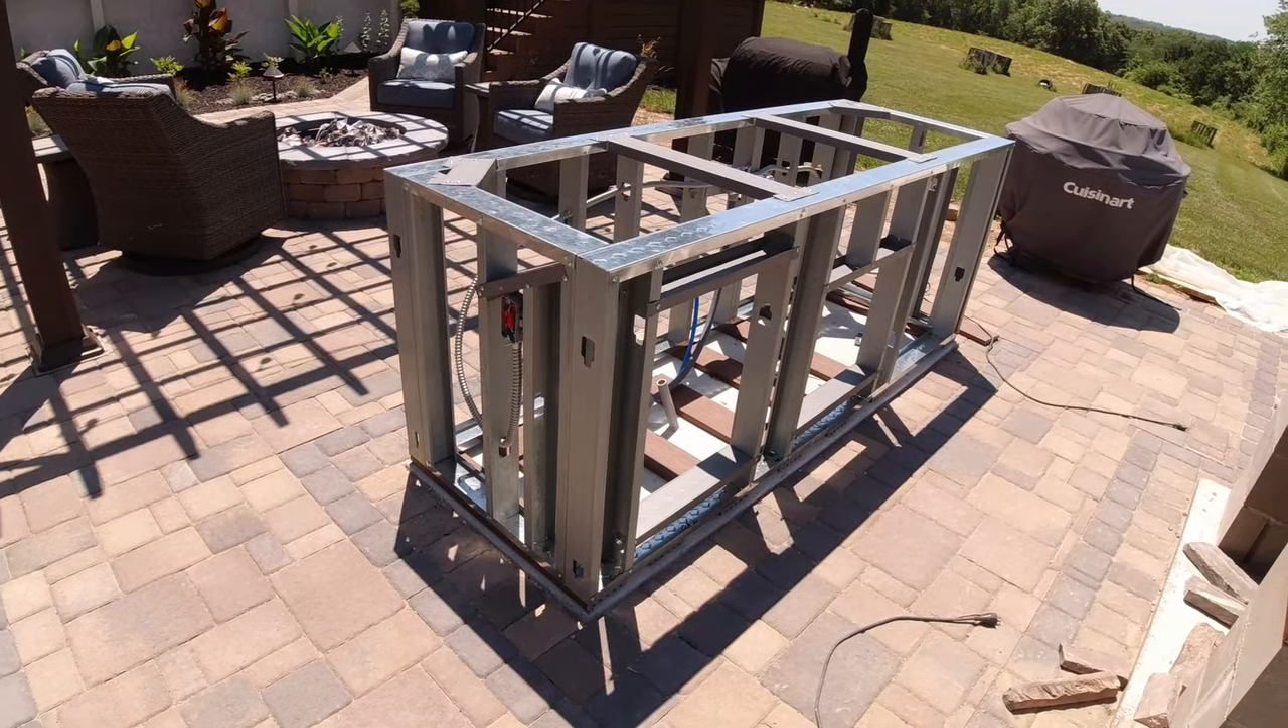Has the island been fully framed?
Yes.